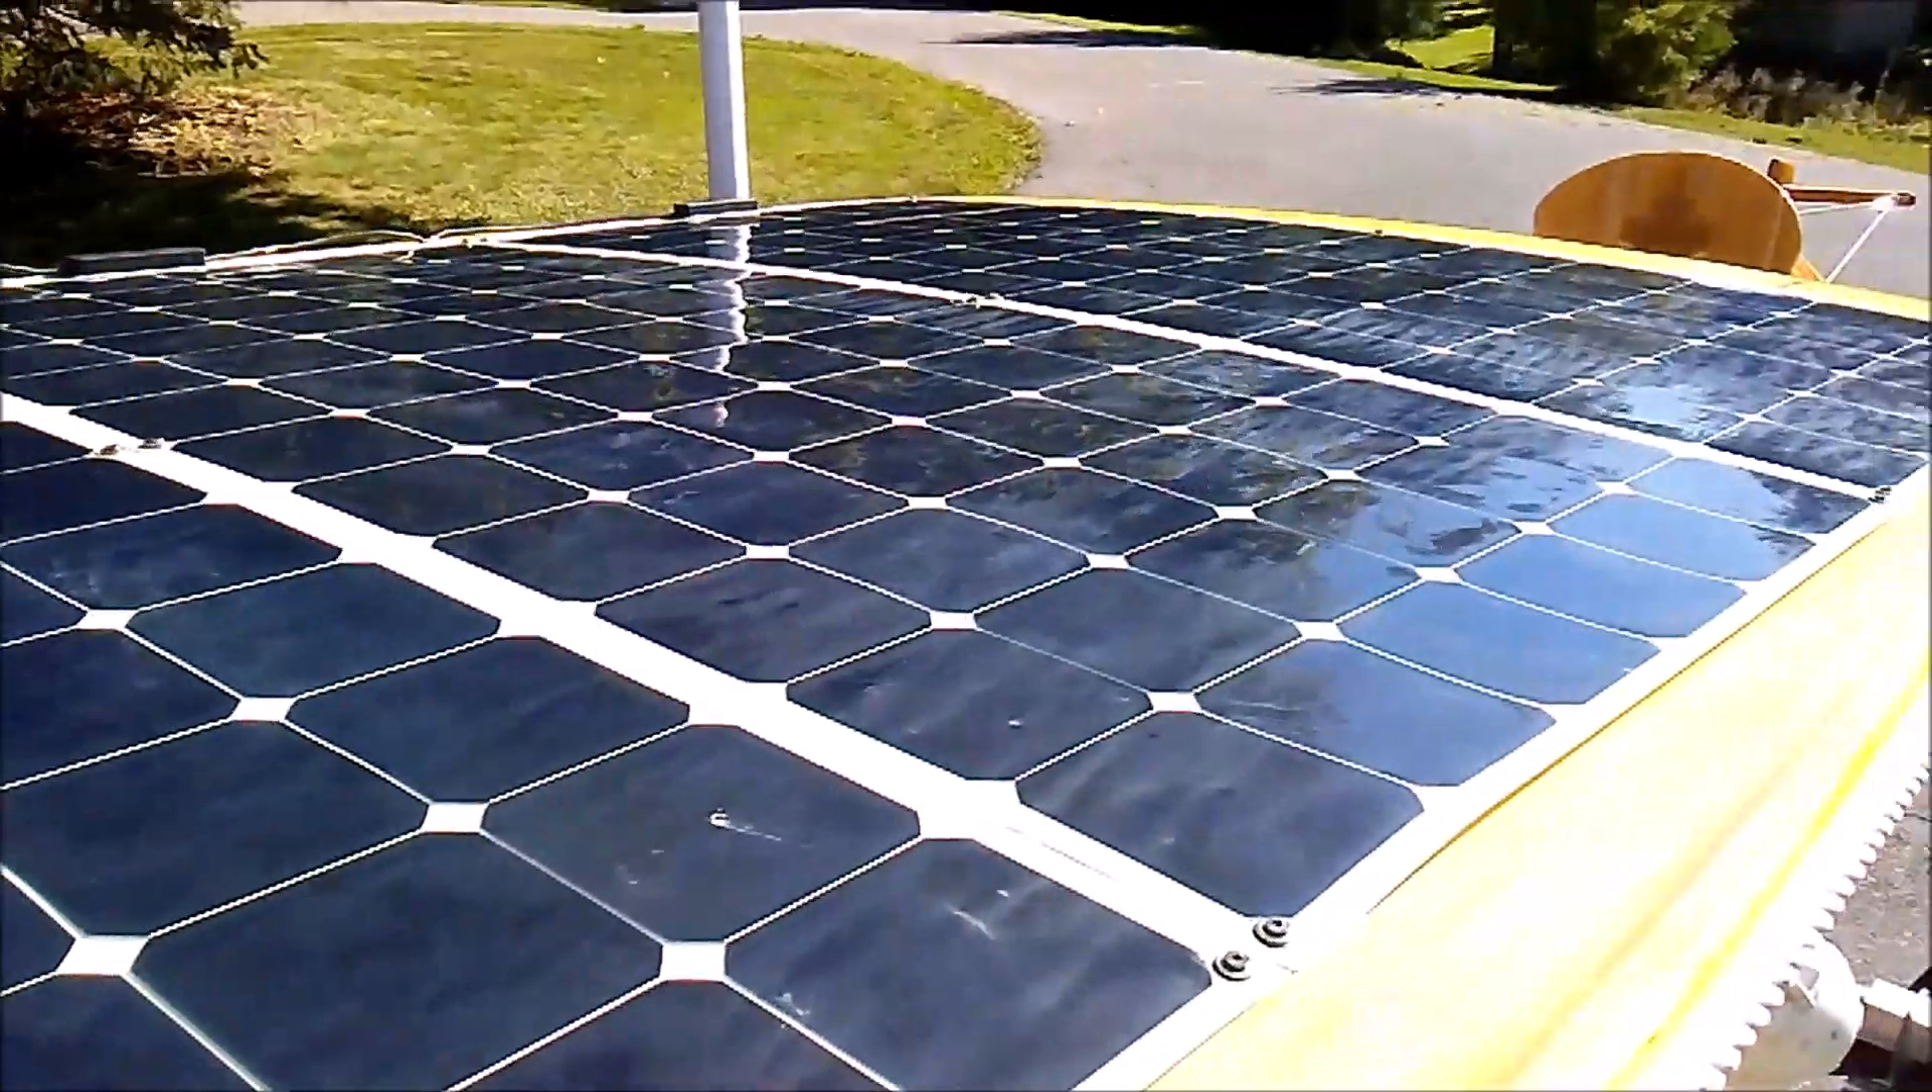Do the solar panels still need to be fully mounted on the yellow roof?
No.